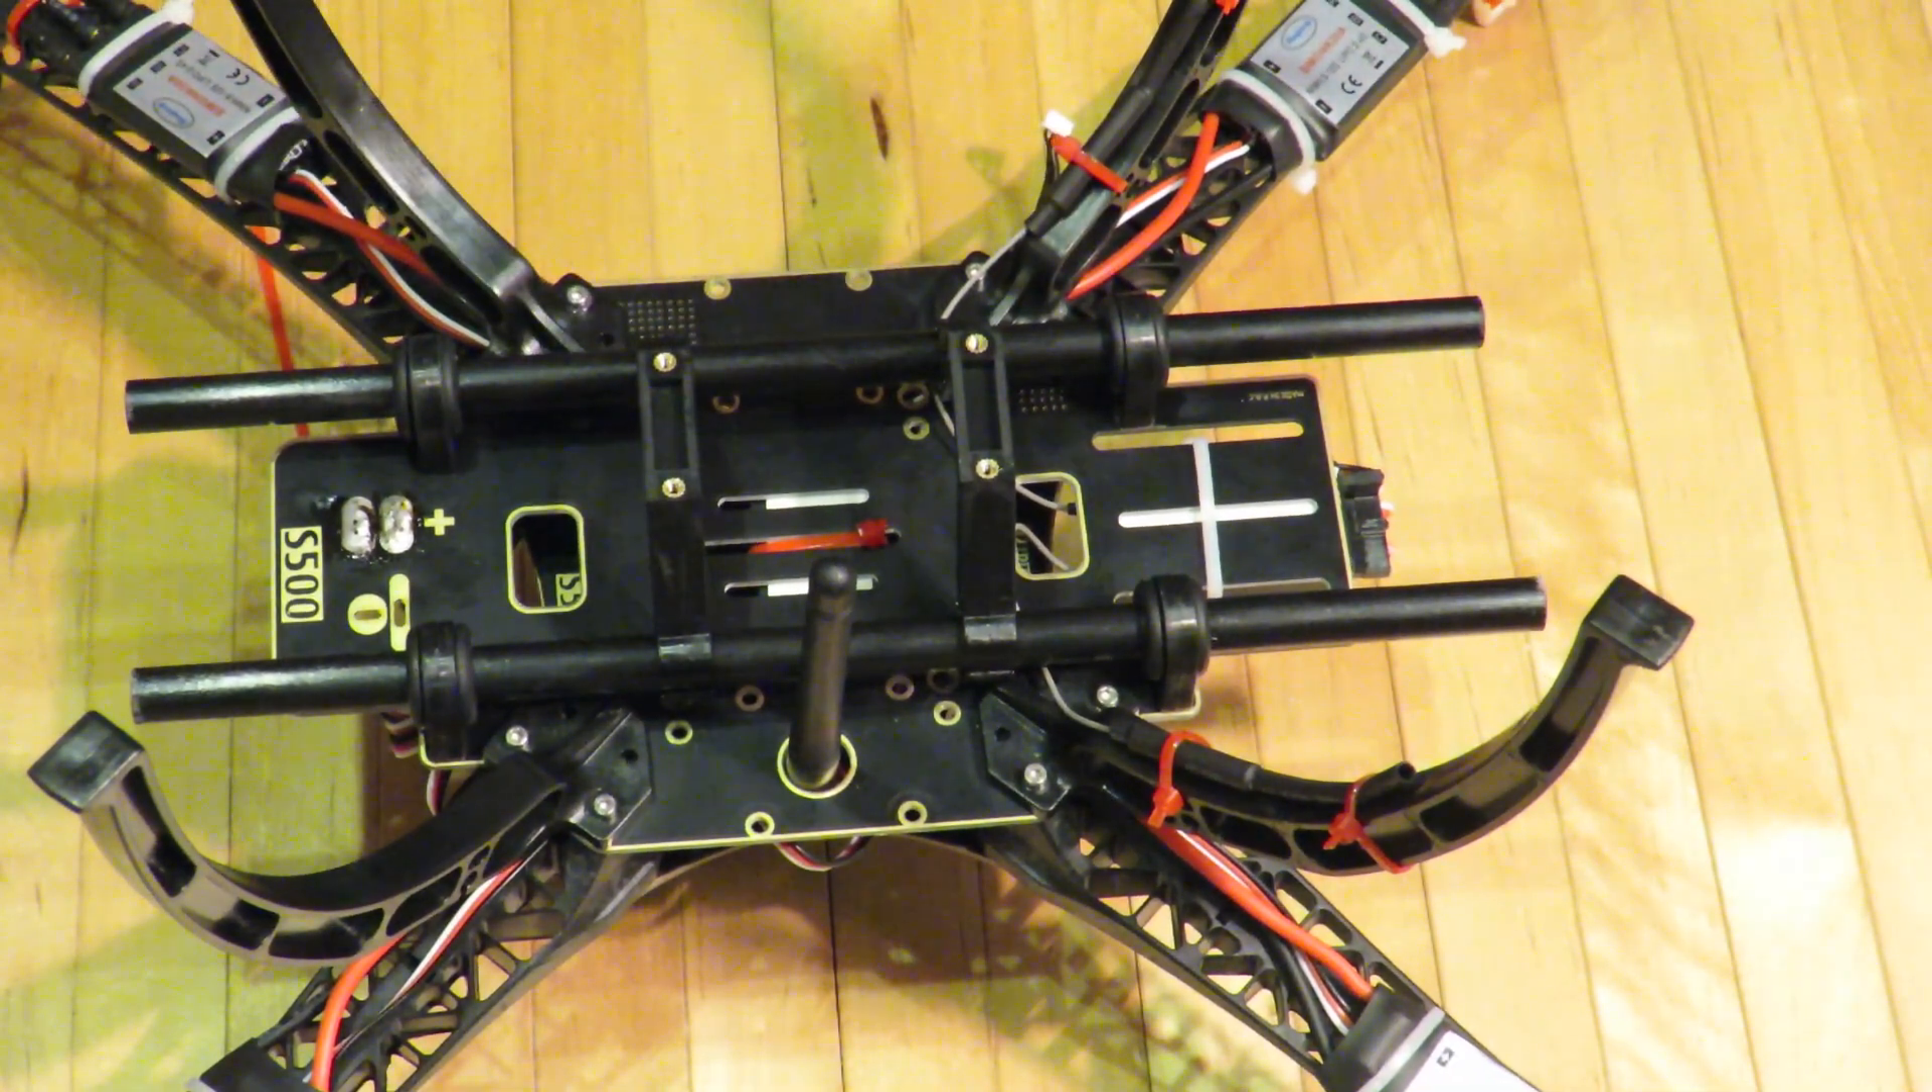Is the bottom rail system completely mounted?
Yes.